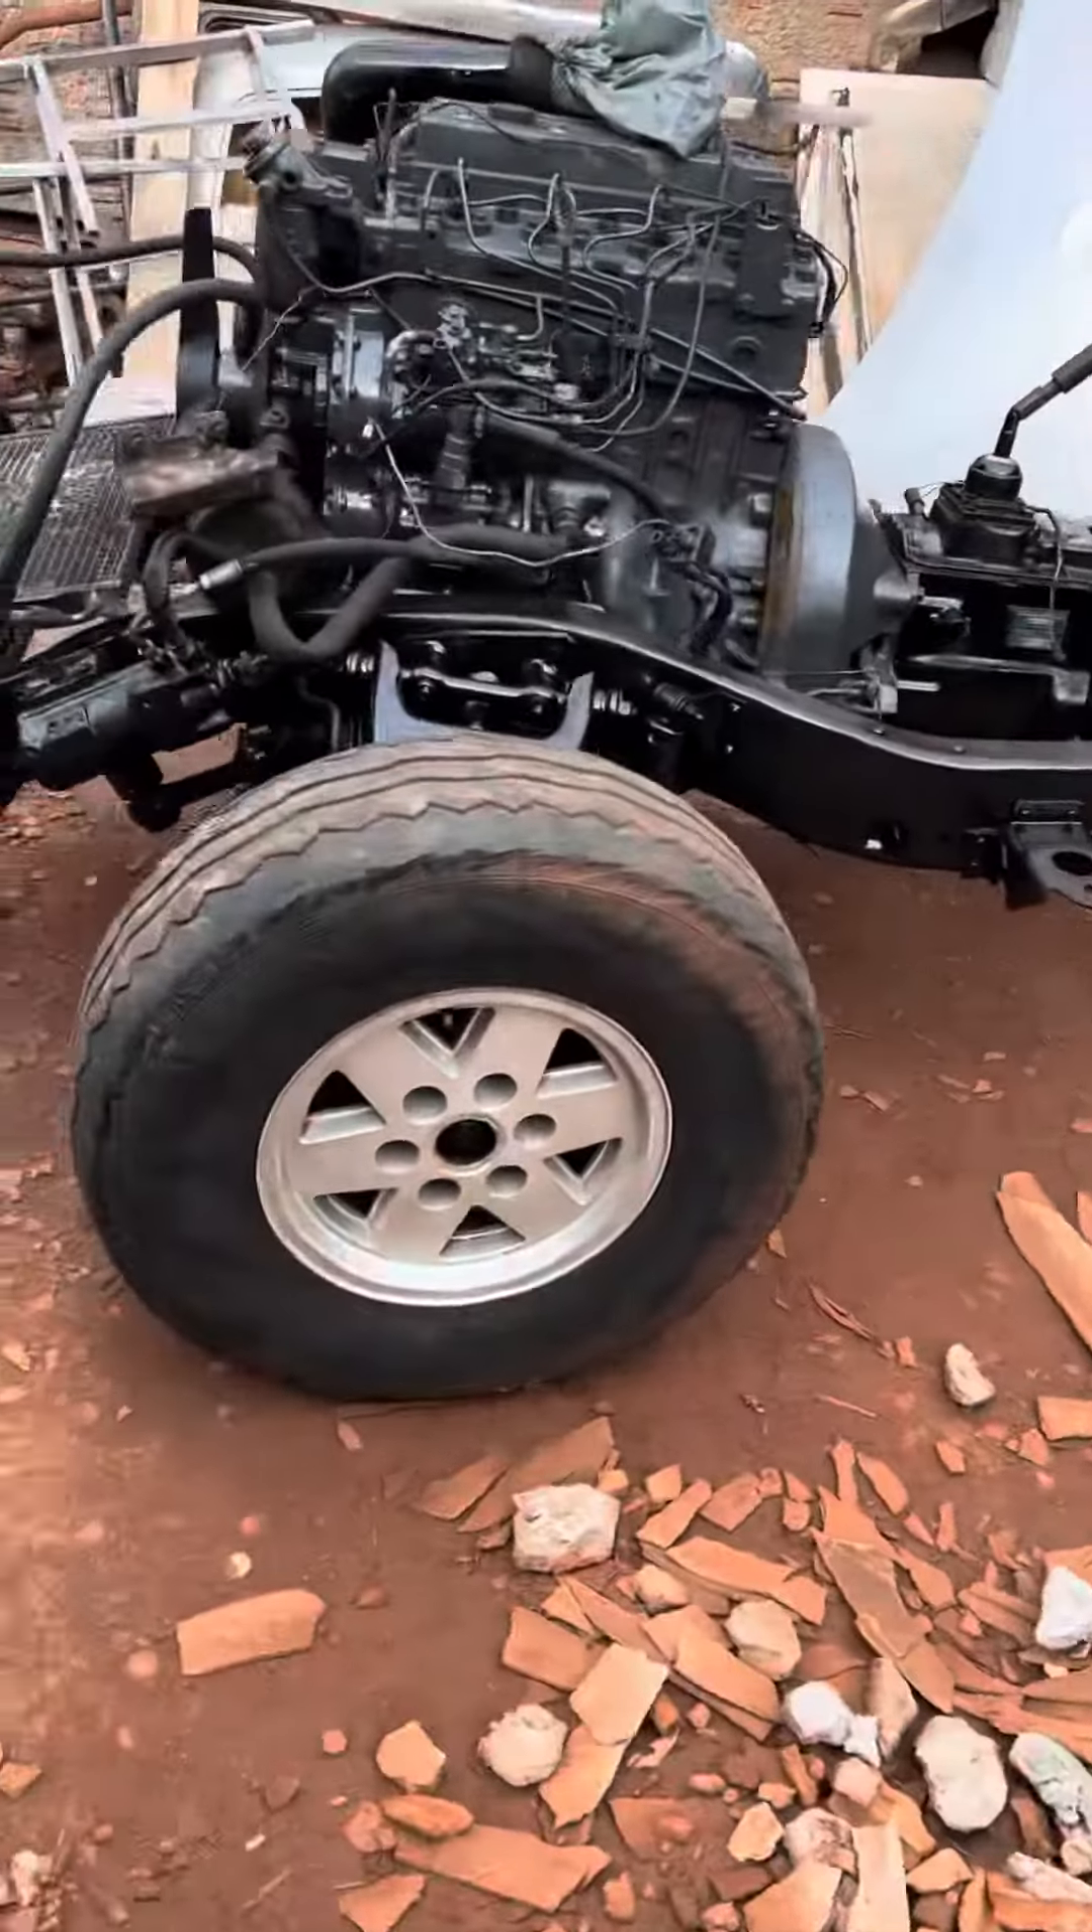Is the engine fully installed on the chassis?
Yes.